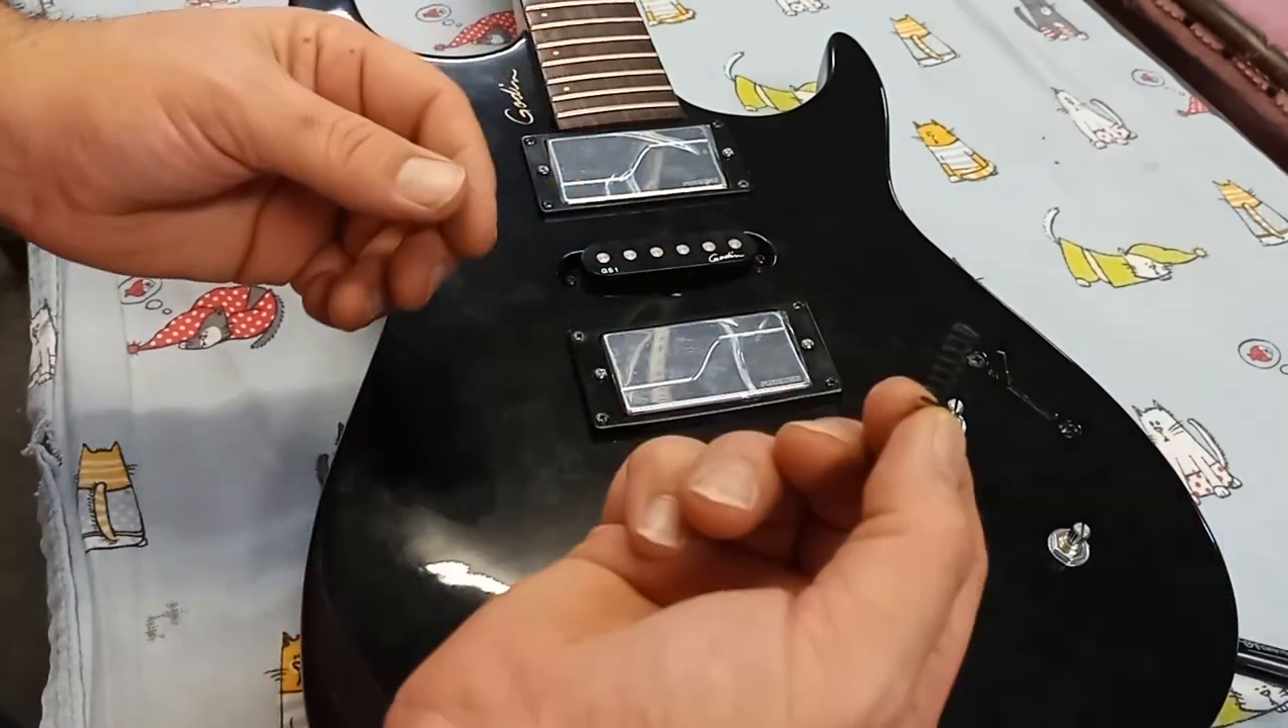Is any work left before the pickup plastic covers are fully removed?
Yes.